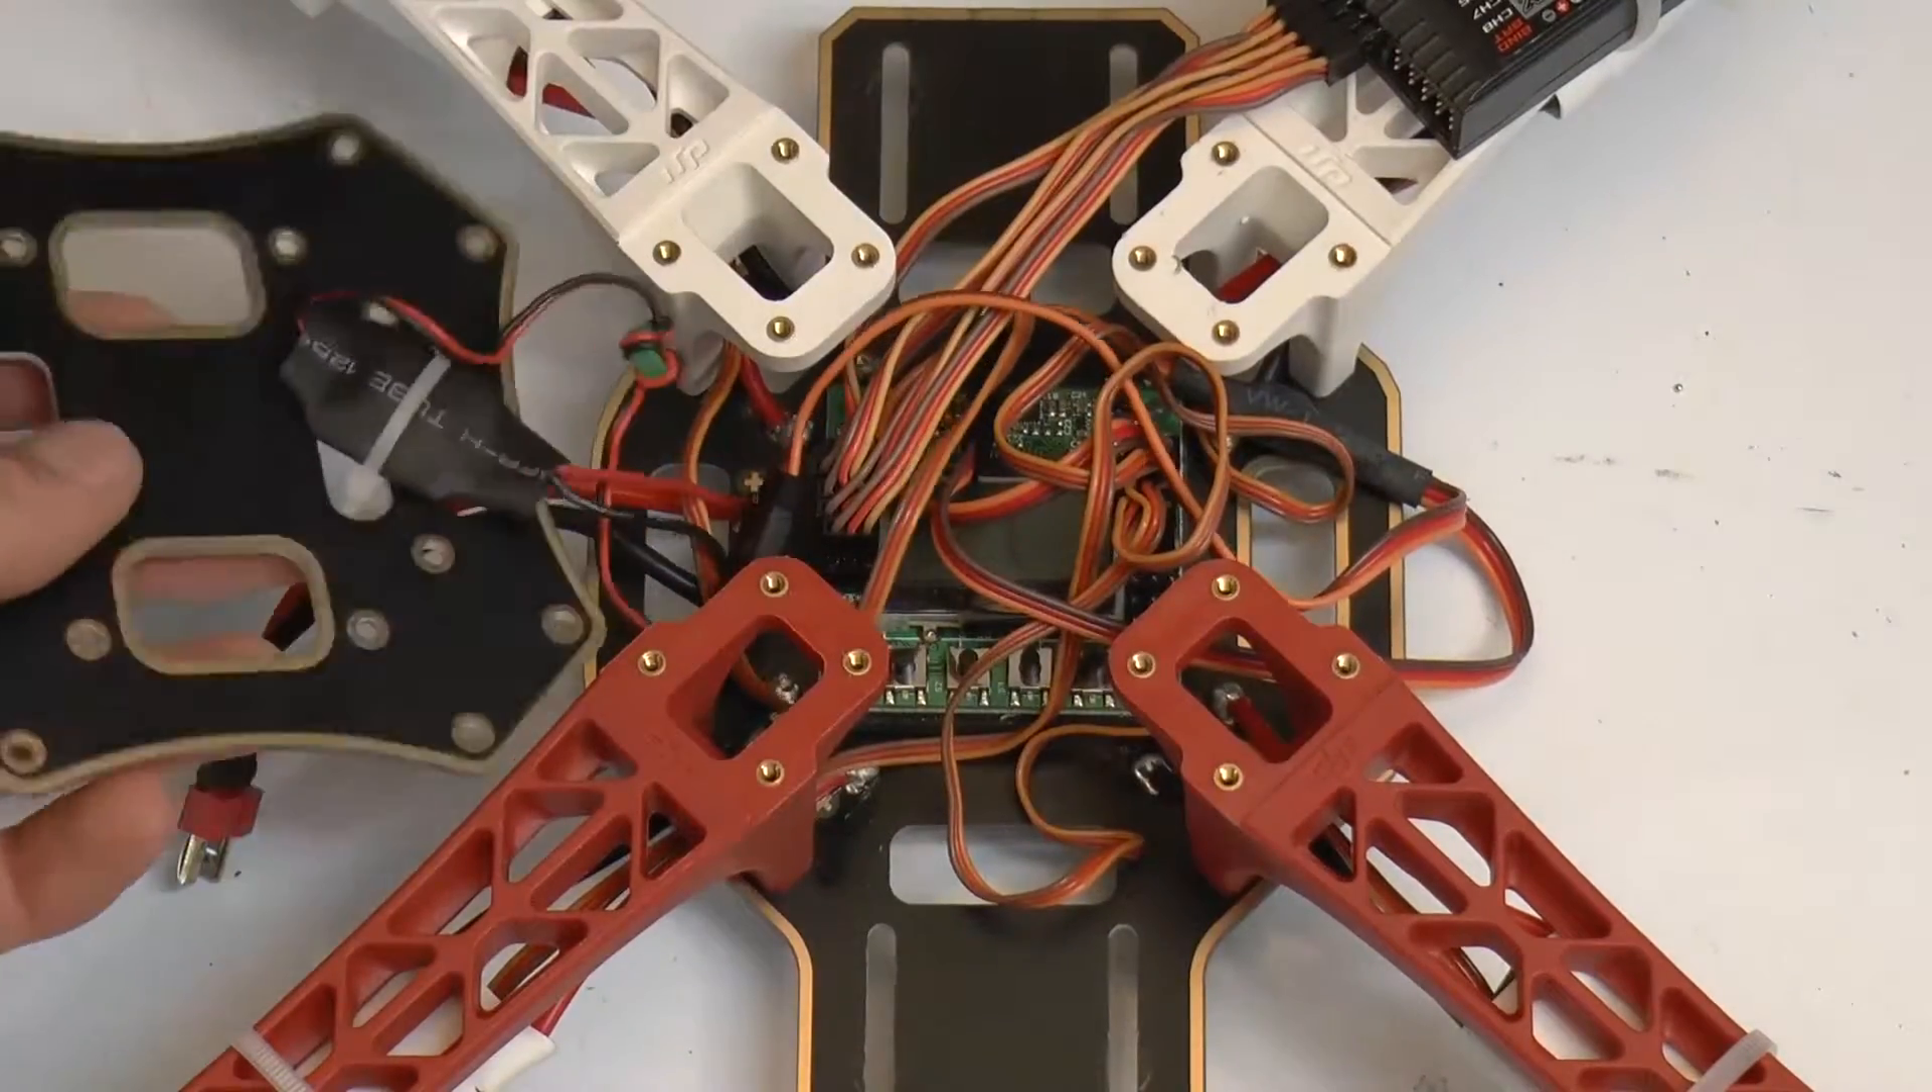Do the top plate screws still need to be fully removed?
No.